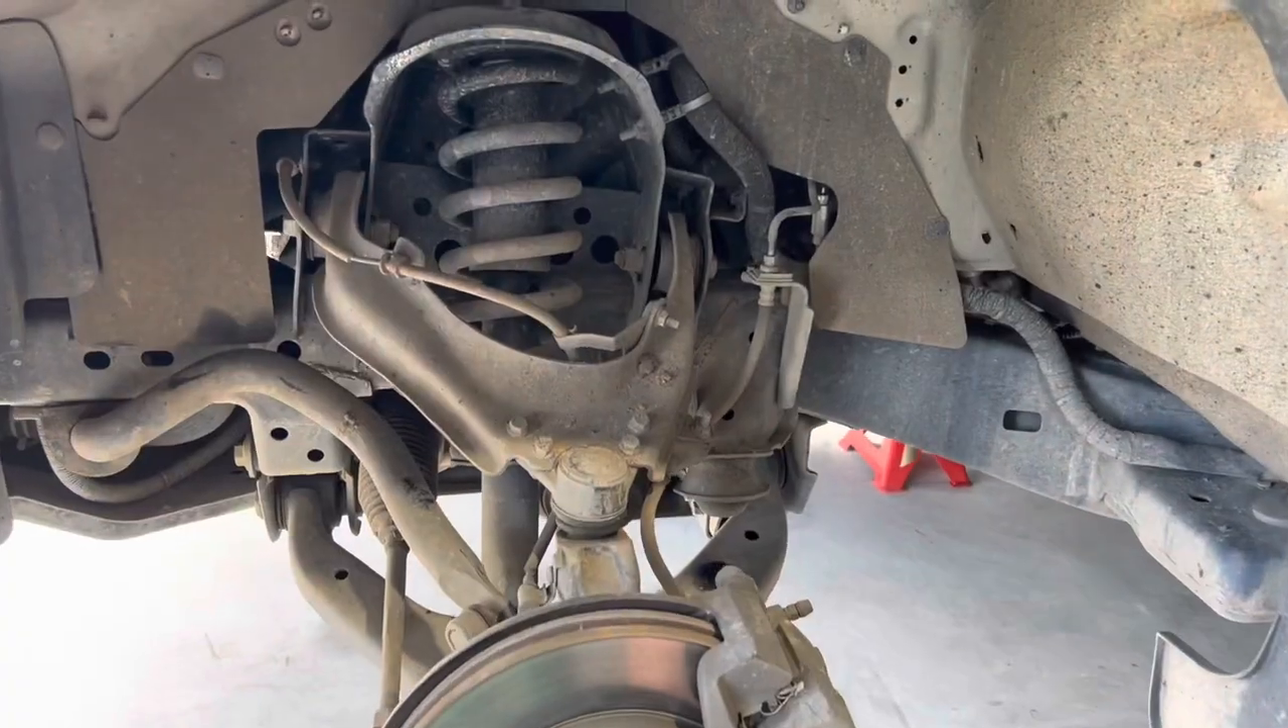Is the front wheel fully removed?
Yes.